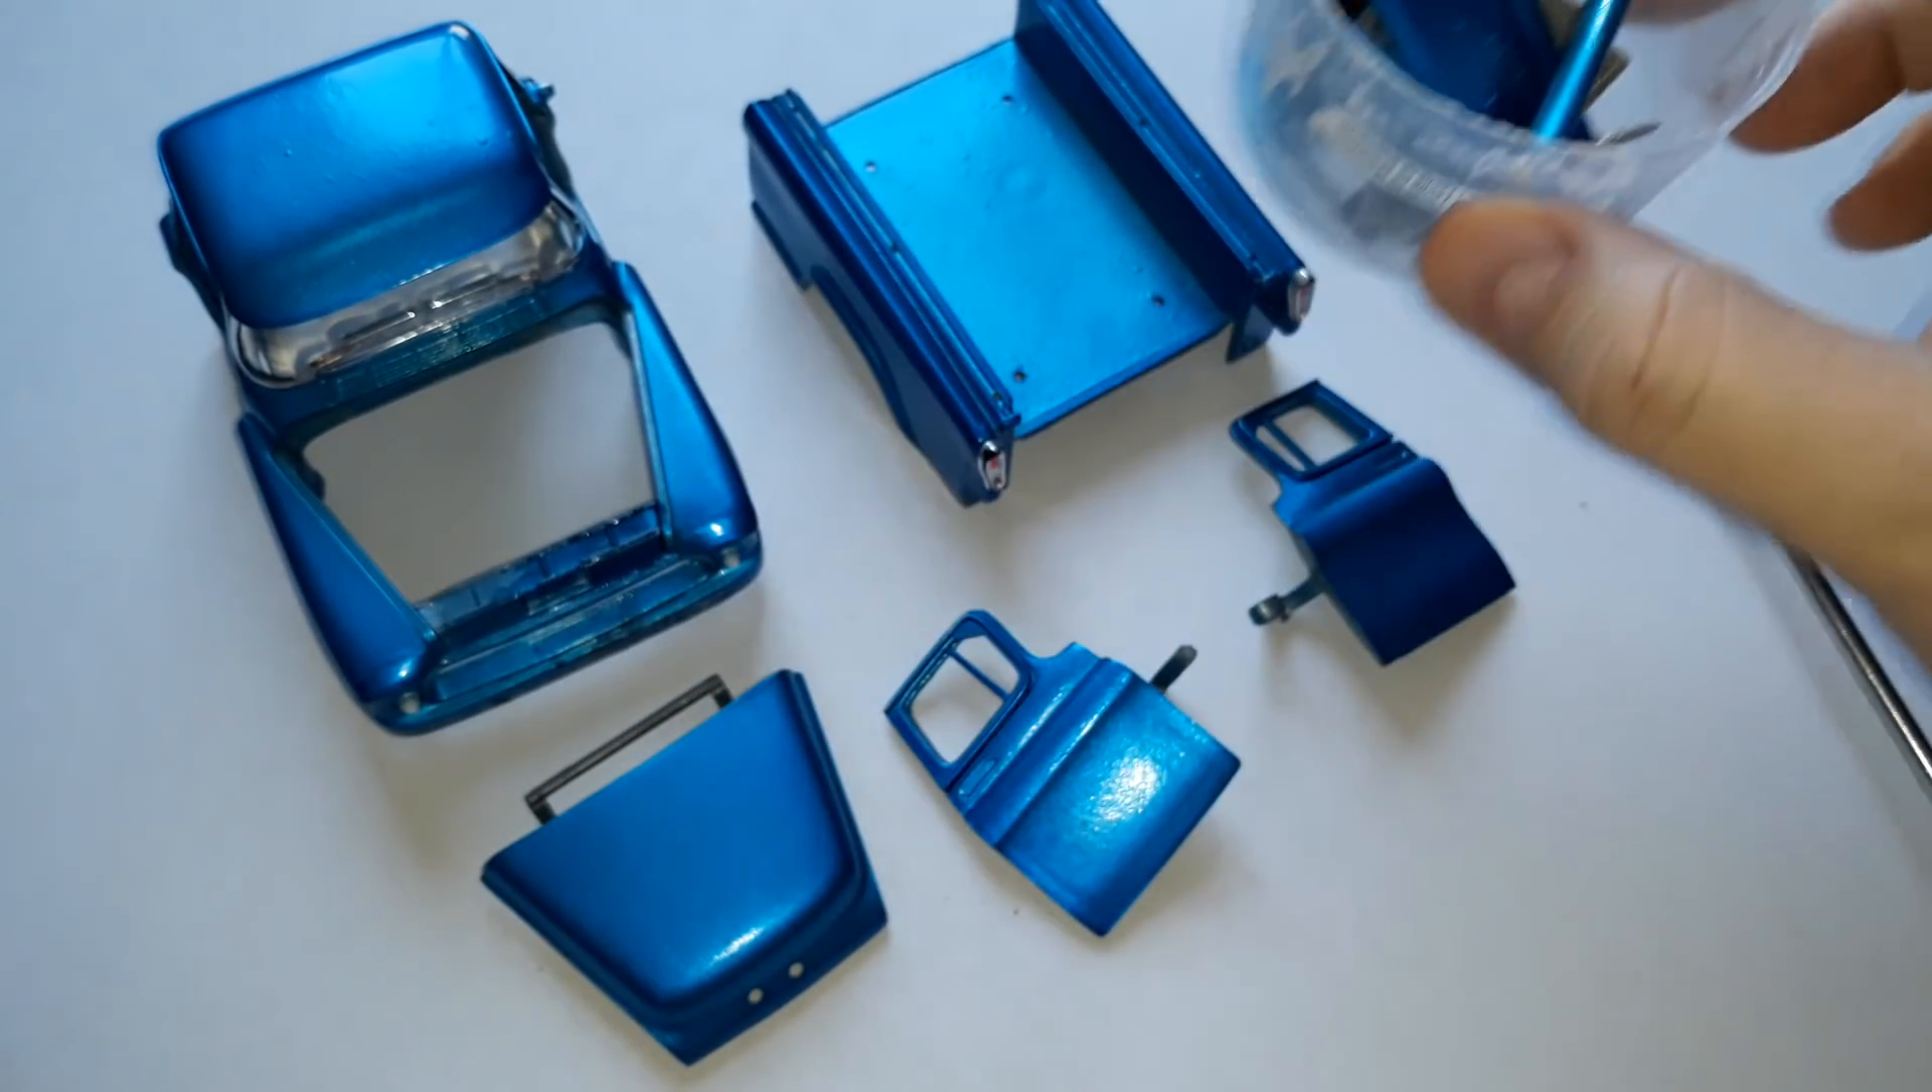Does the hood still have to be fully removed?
No.